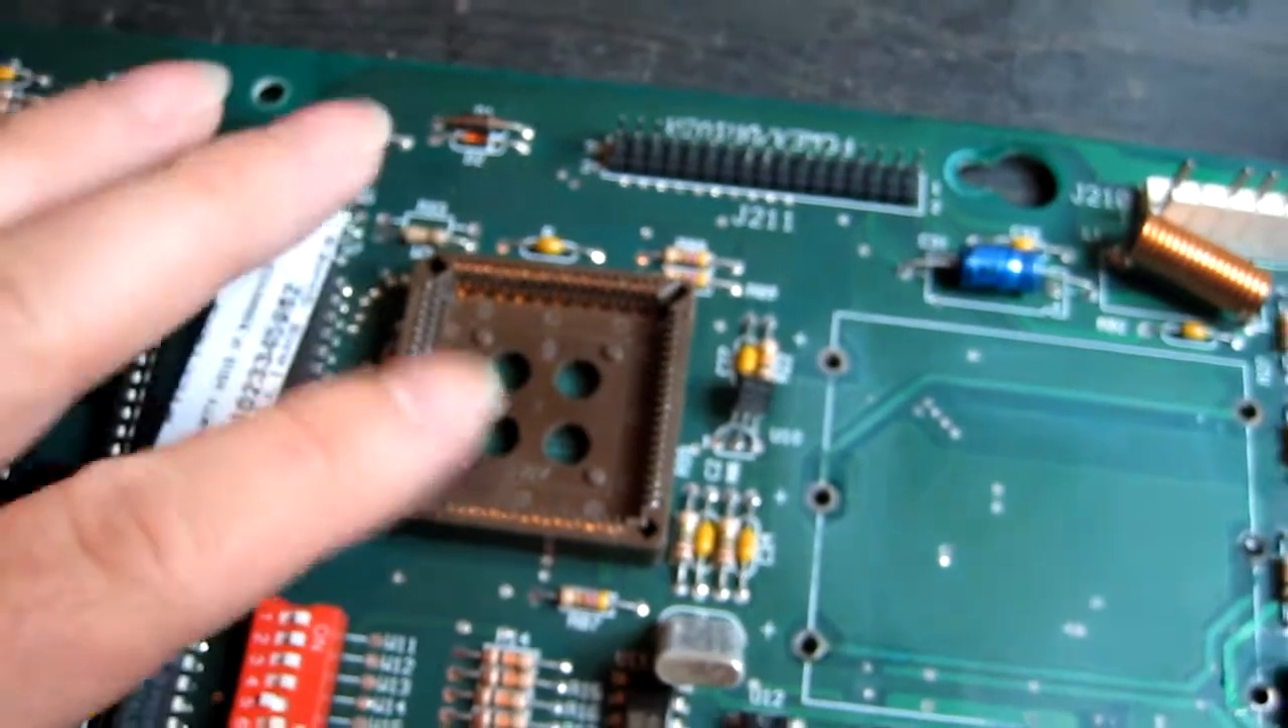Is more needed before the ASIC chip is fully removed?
No.